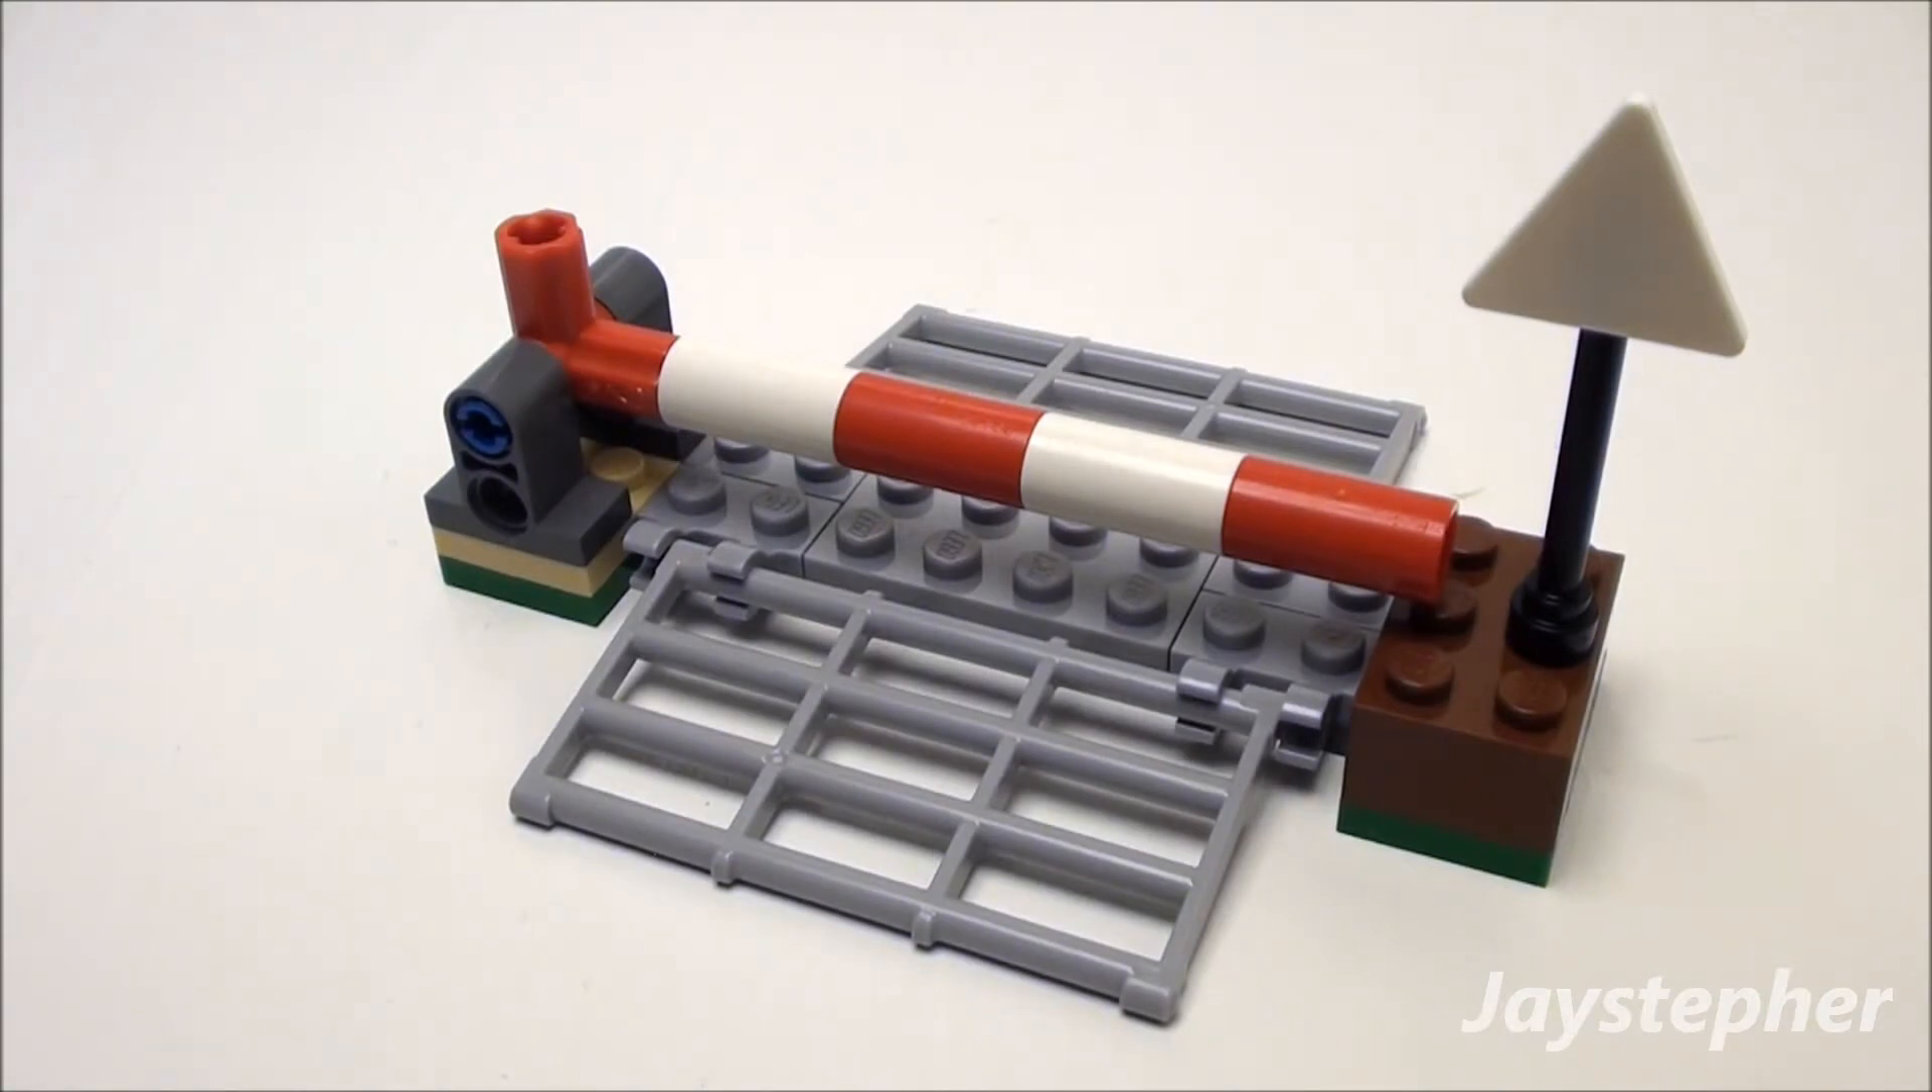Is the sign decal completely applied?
No.